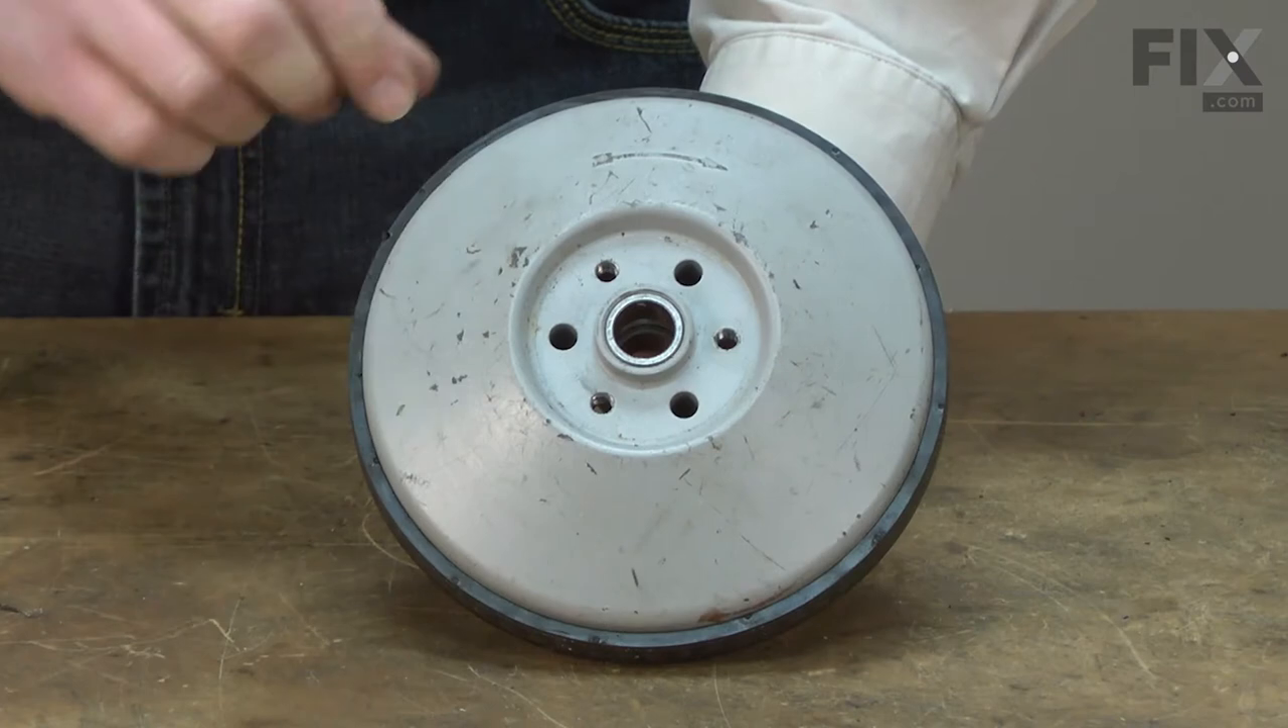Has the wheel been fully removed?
Yes.